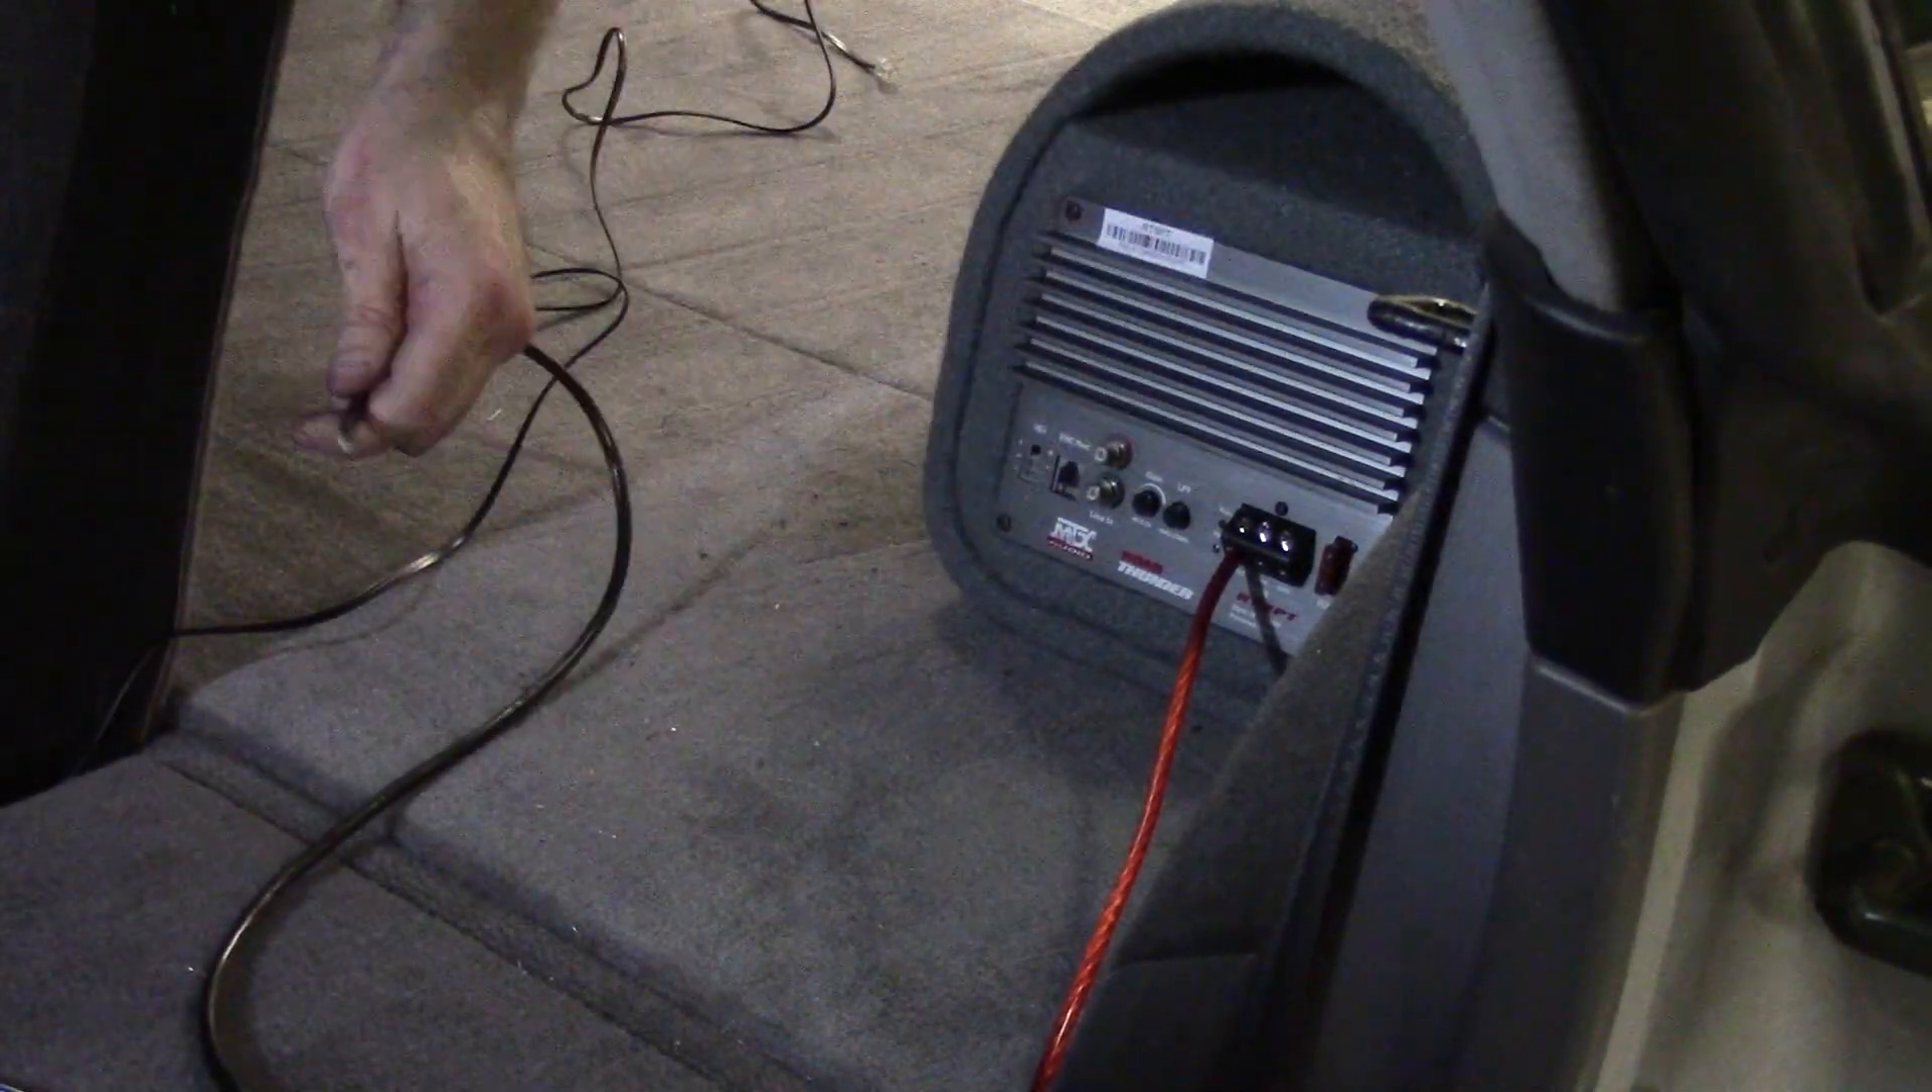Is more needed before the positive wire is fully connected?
No.